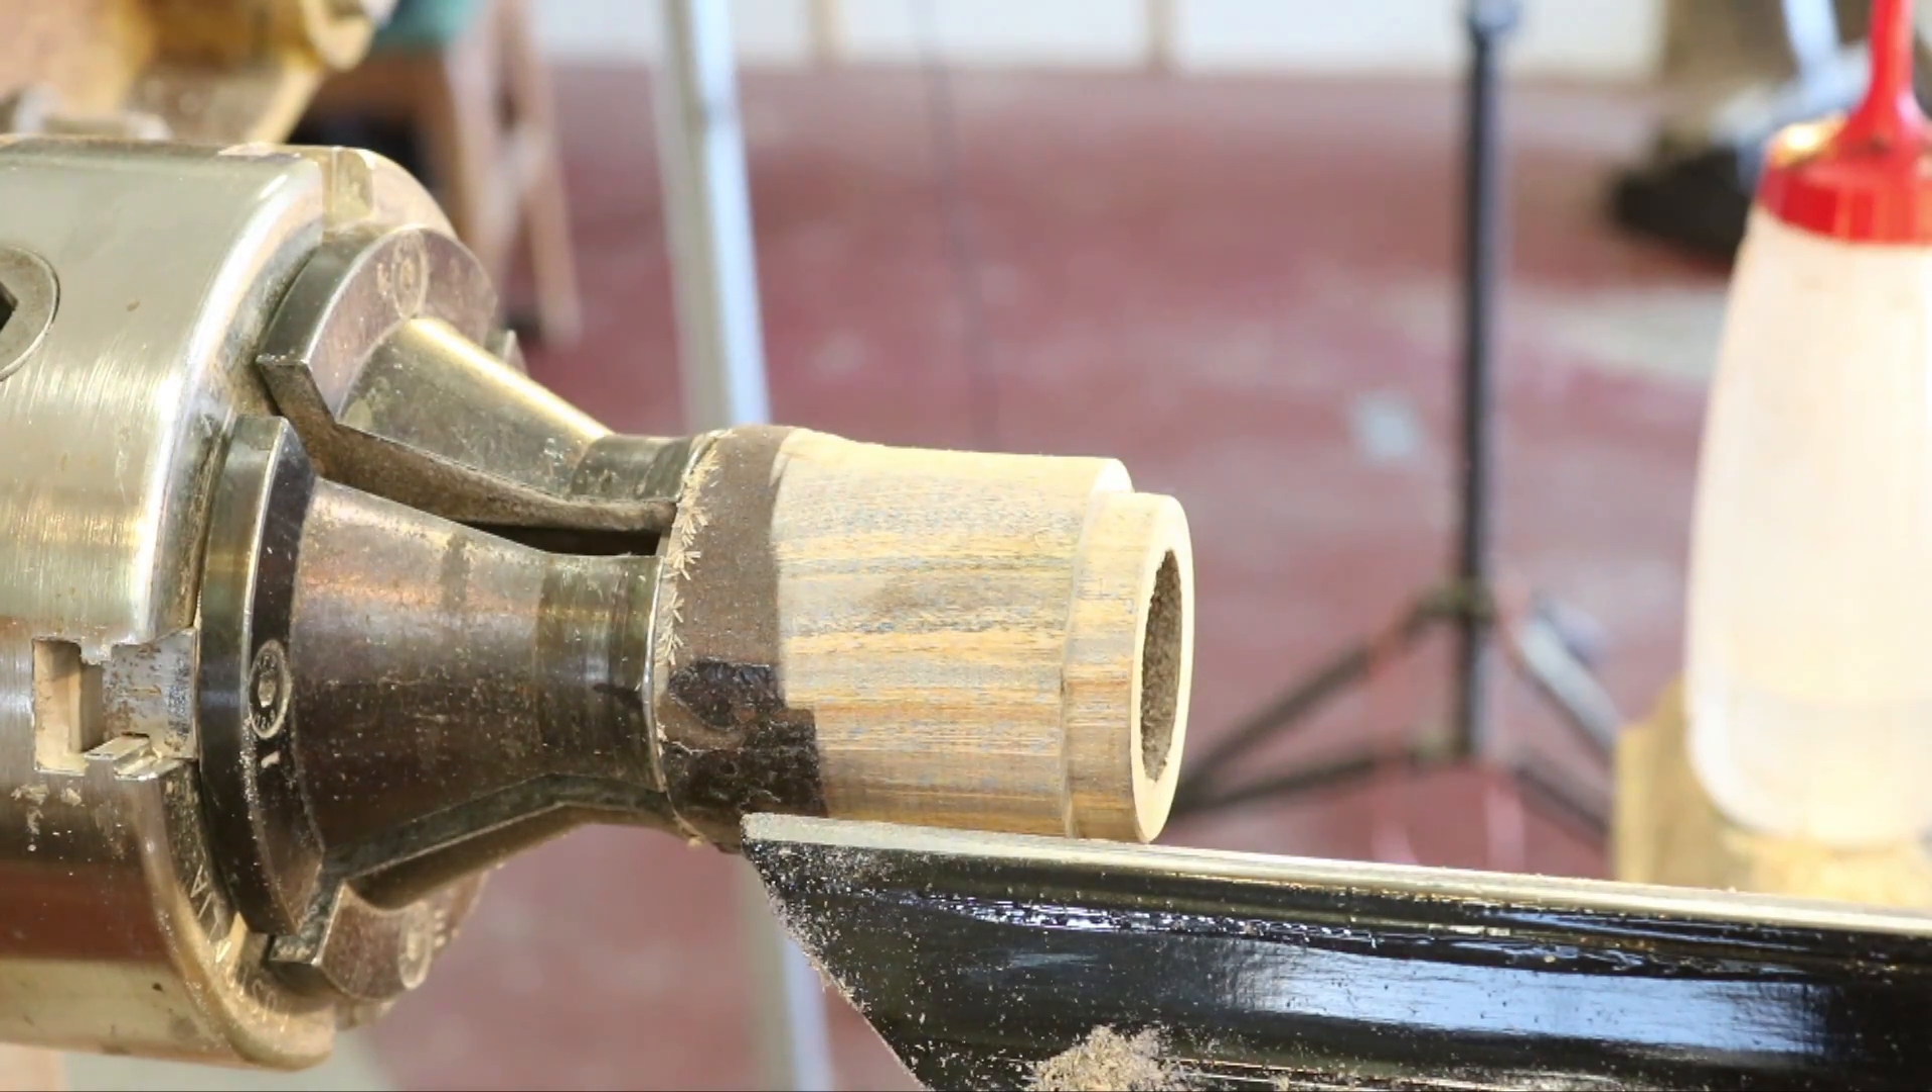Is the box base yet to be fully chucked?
No.